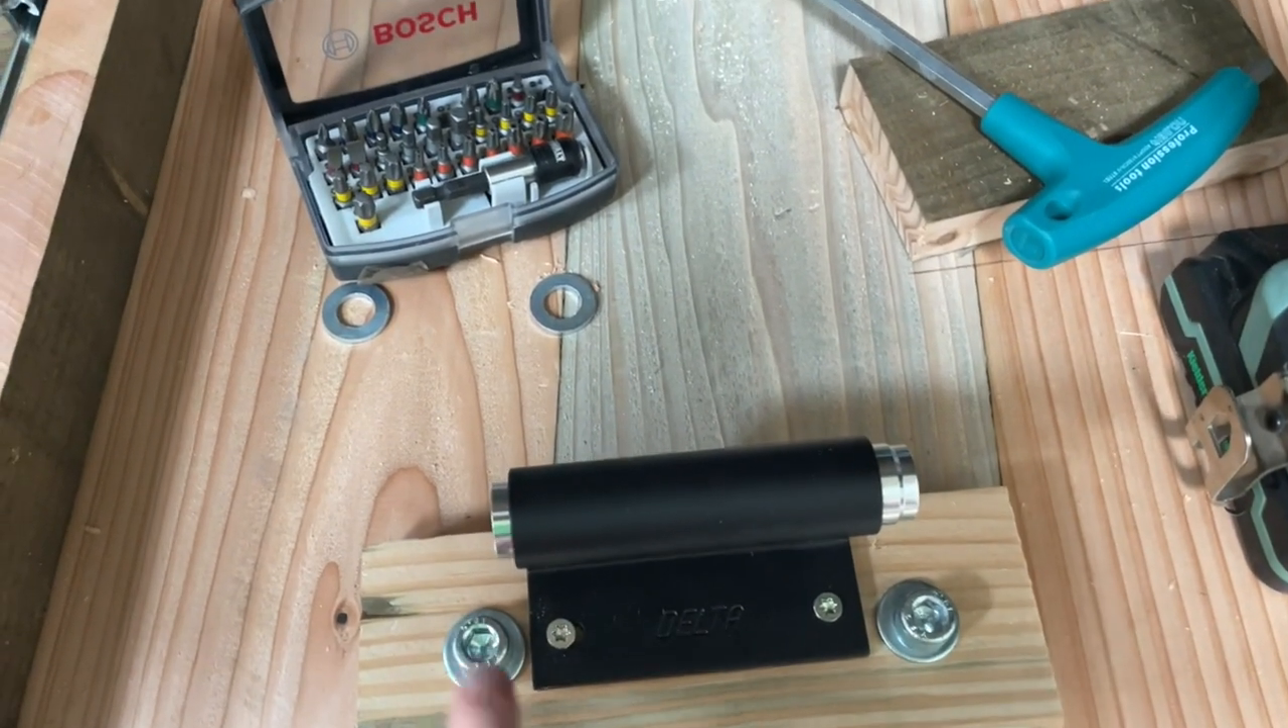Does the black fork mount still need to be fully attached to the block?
No.